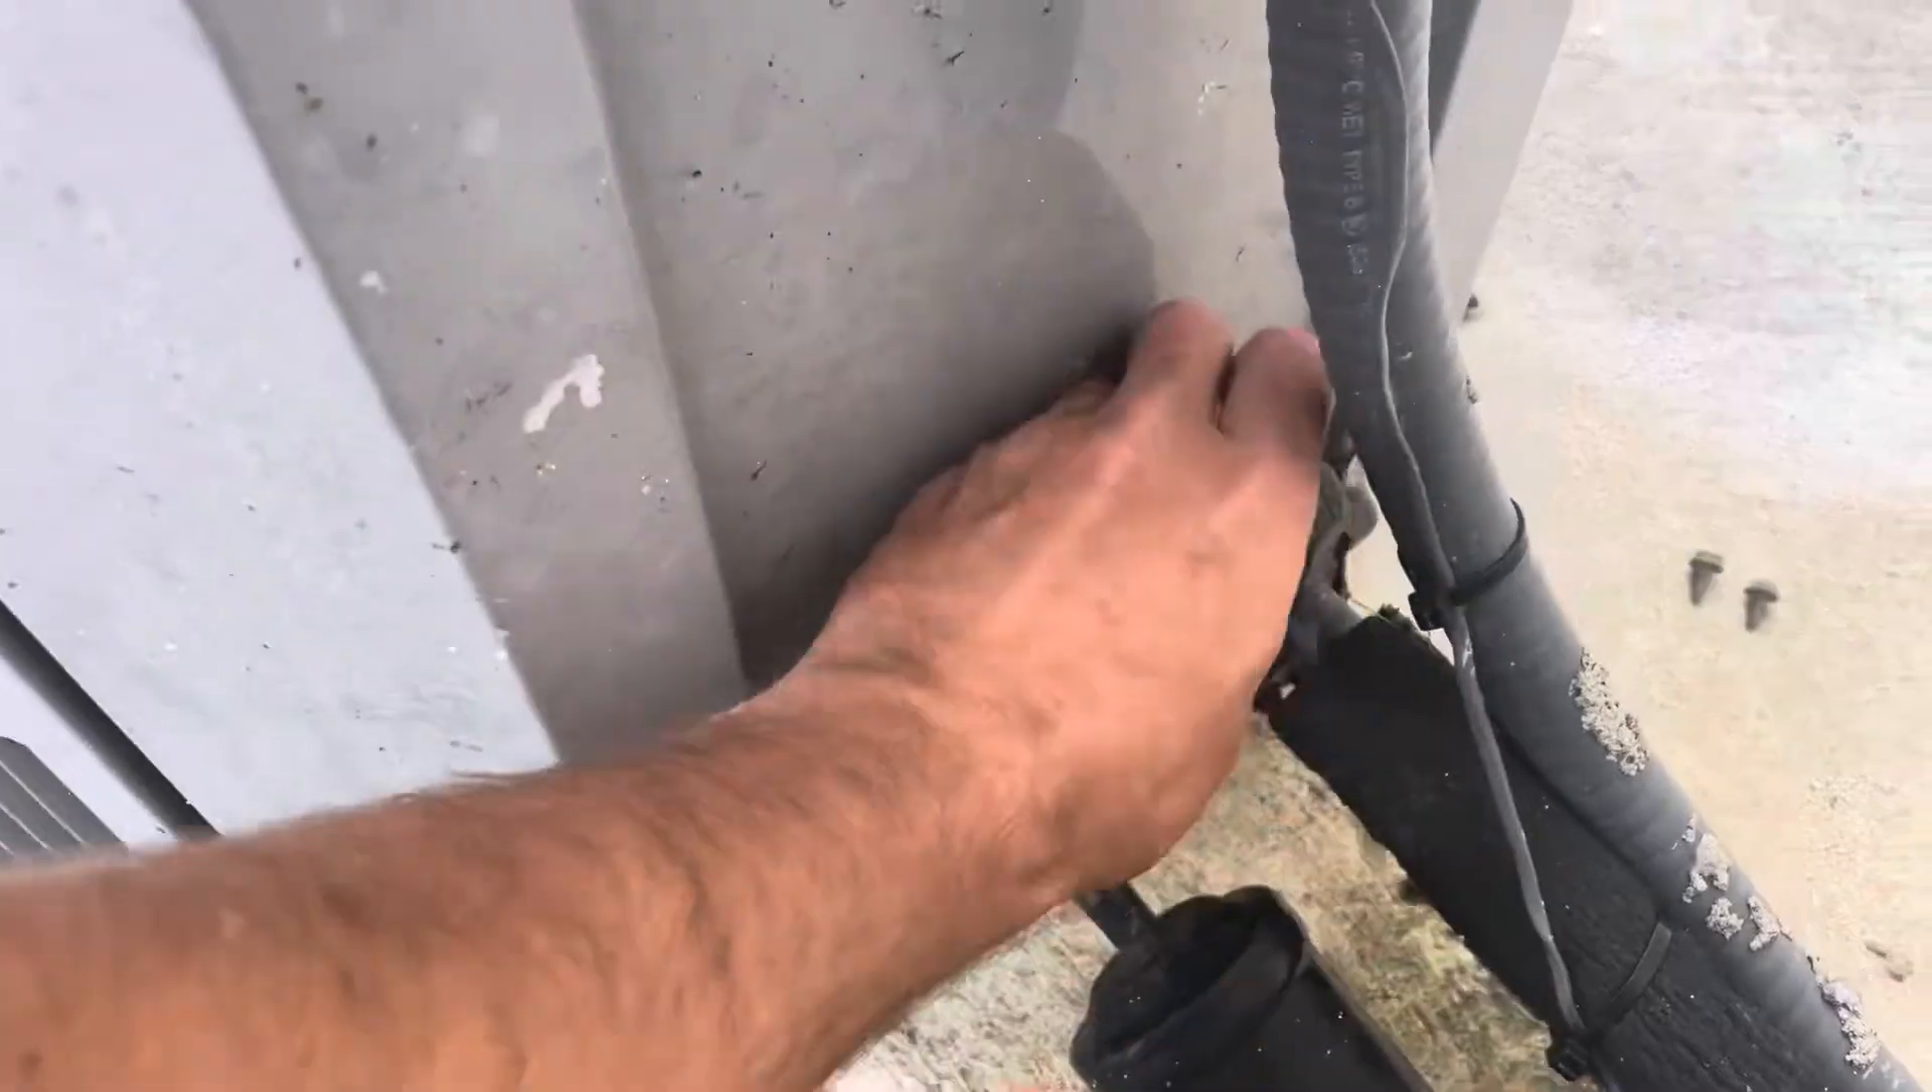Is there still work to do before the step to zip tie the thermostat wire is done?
No.